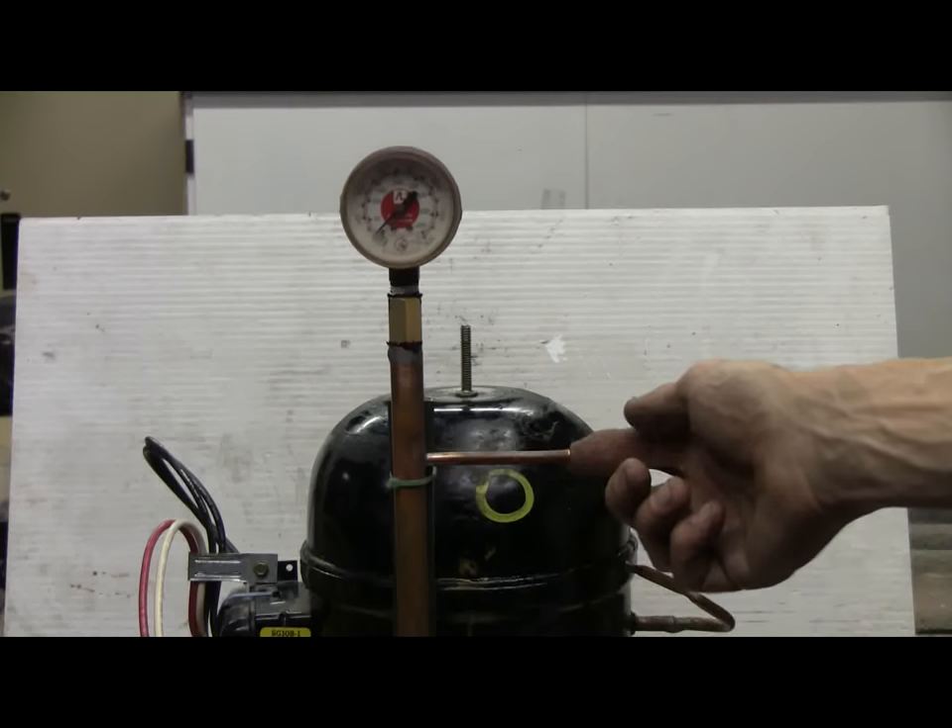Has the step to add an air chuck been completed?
No.